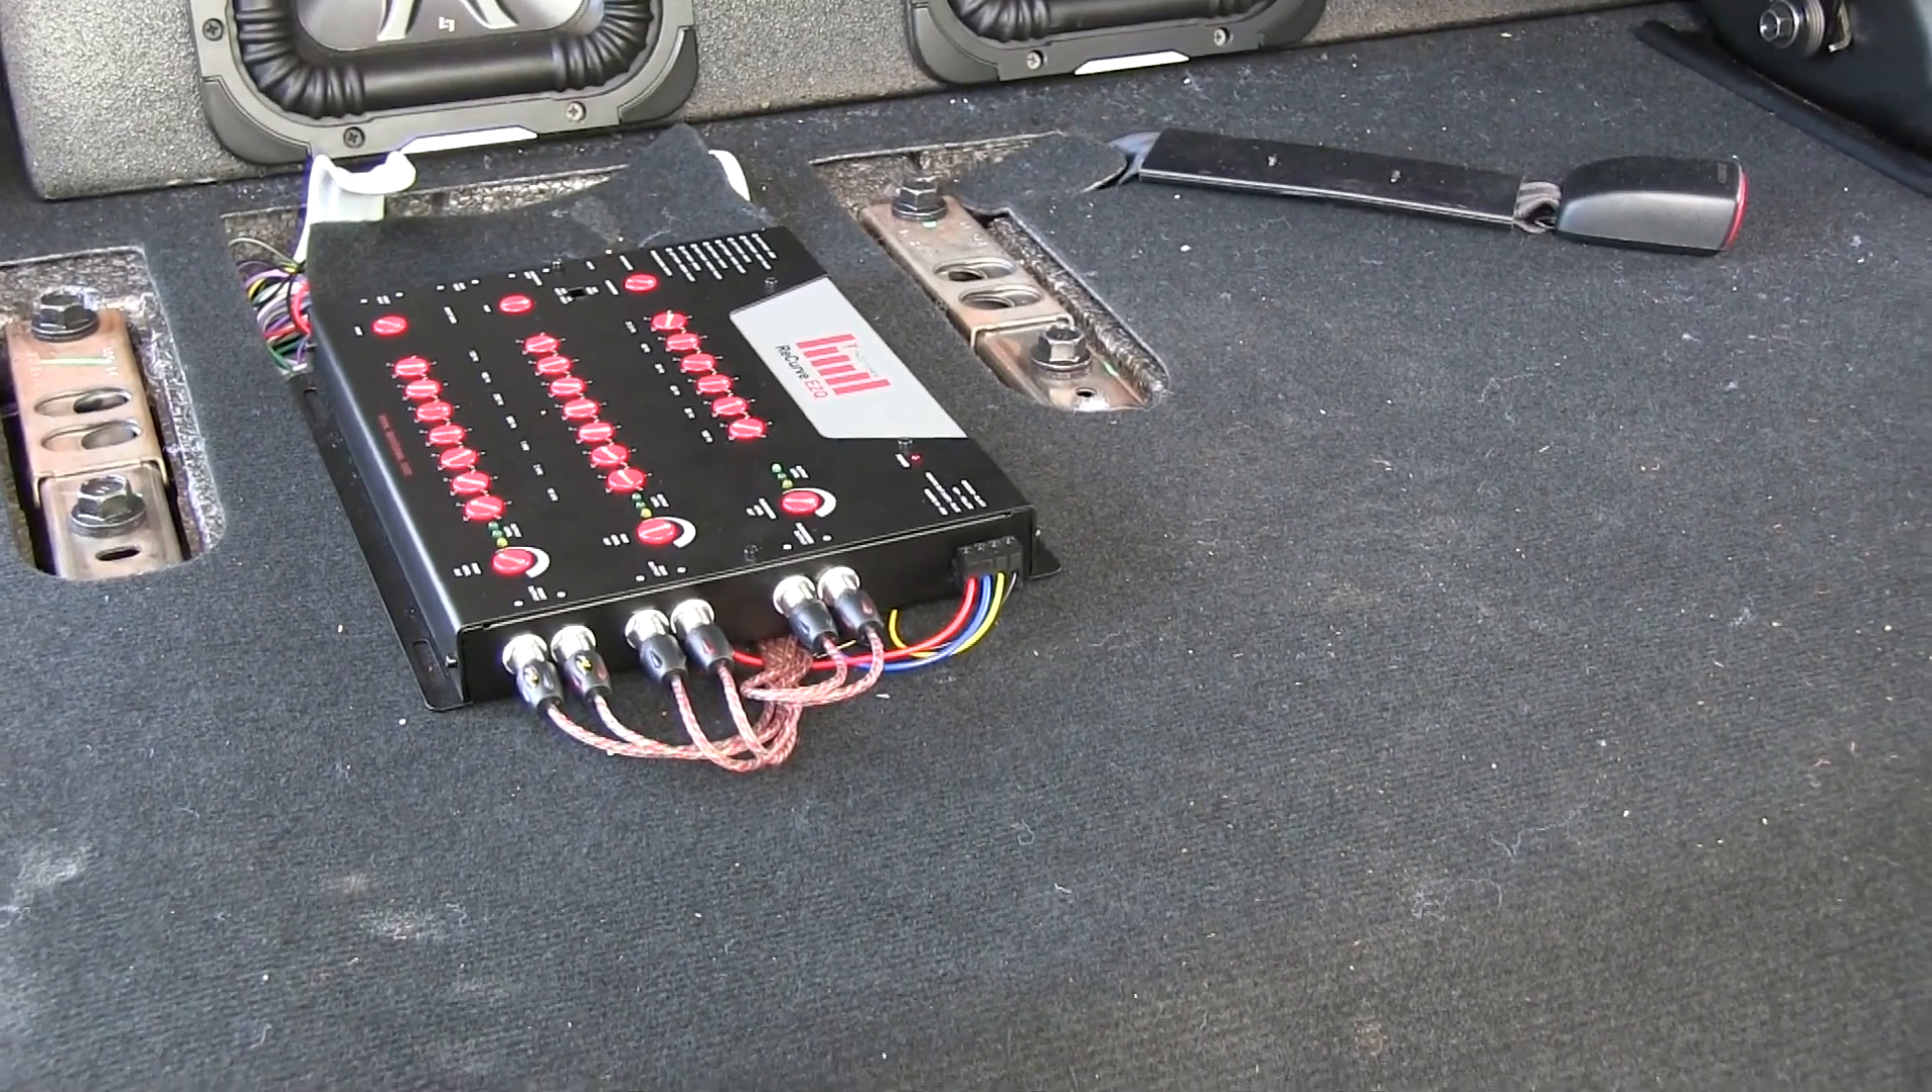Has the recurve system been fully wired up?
Yes.